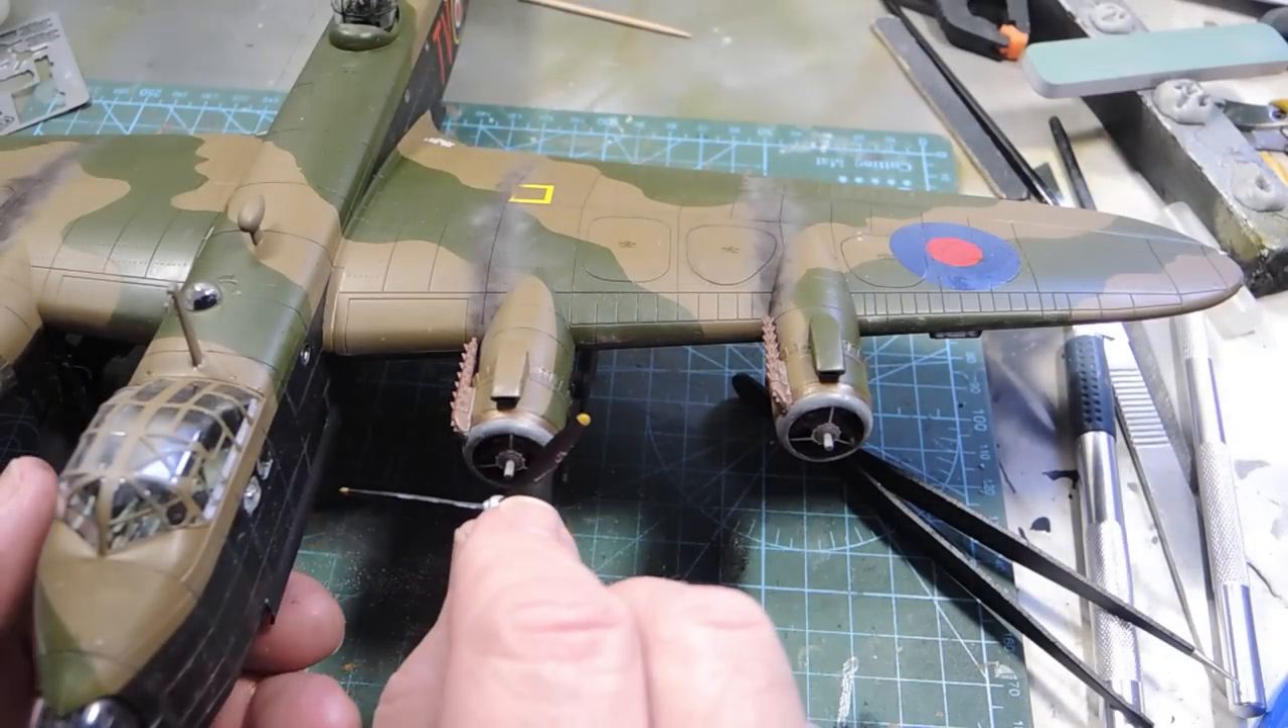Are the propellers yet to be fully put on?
Yes.